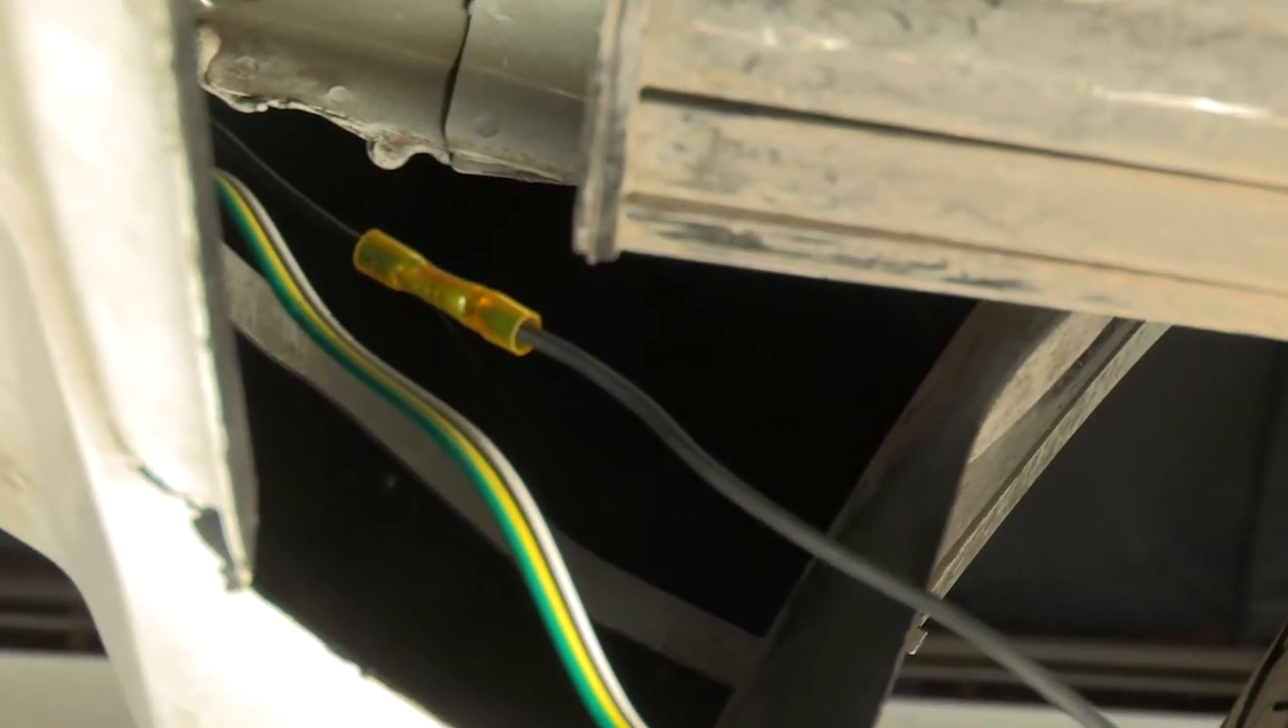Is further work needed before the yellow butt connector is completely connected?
No.